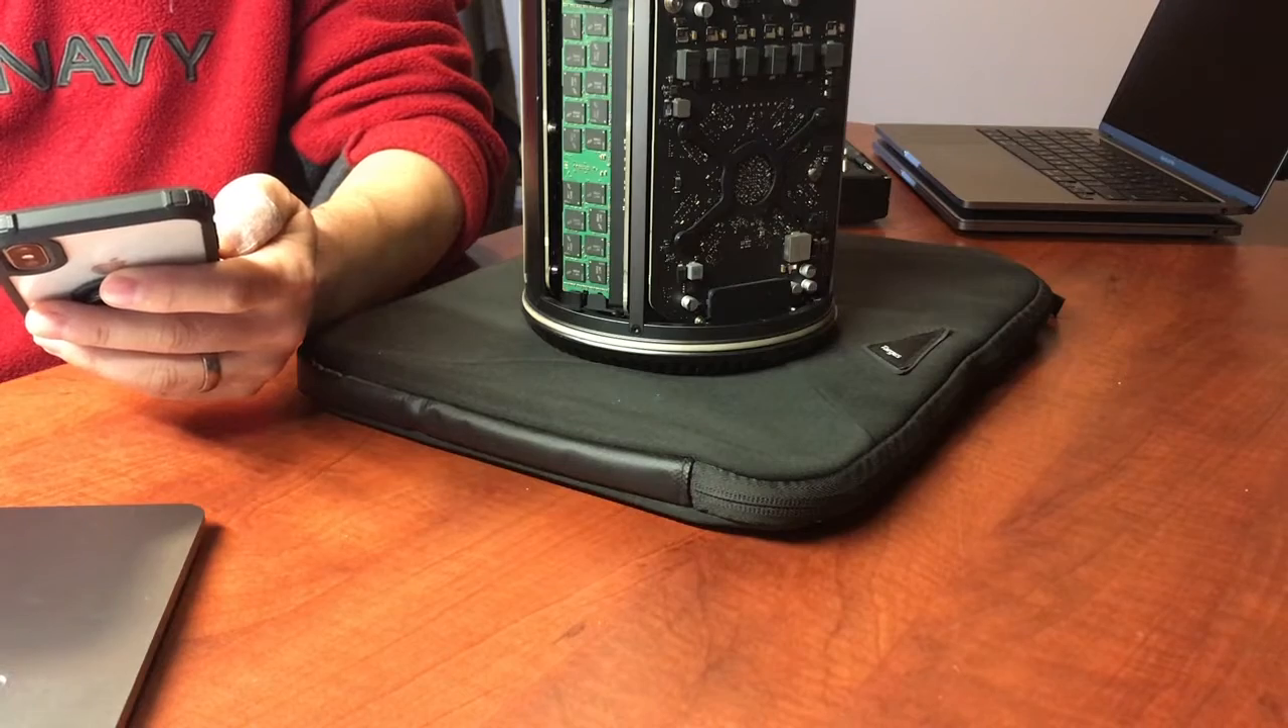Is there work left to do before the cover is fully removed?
No.